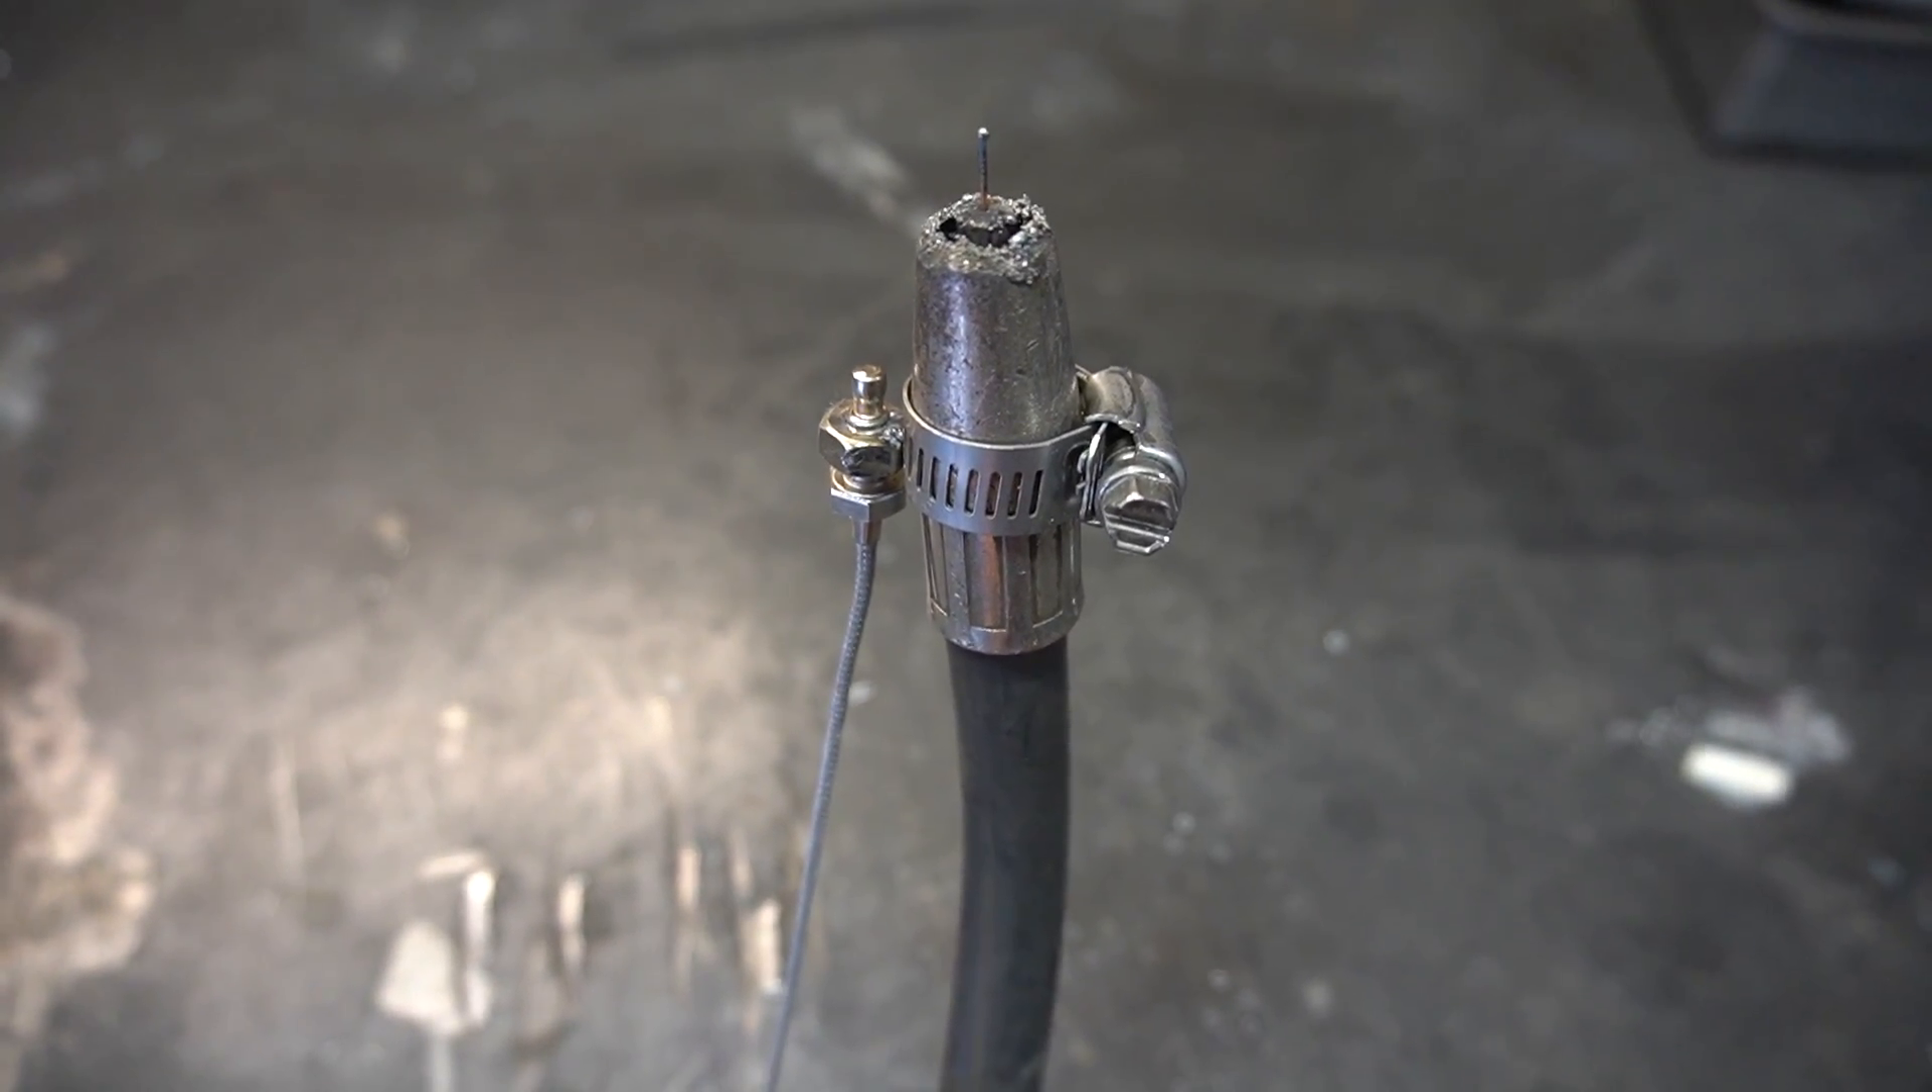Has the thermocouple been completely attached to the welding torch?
Yes.